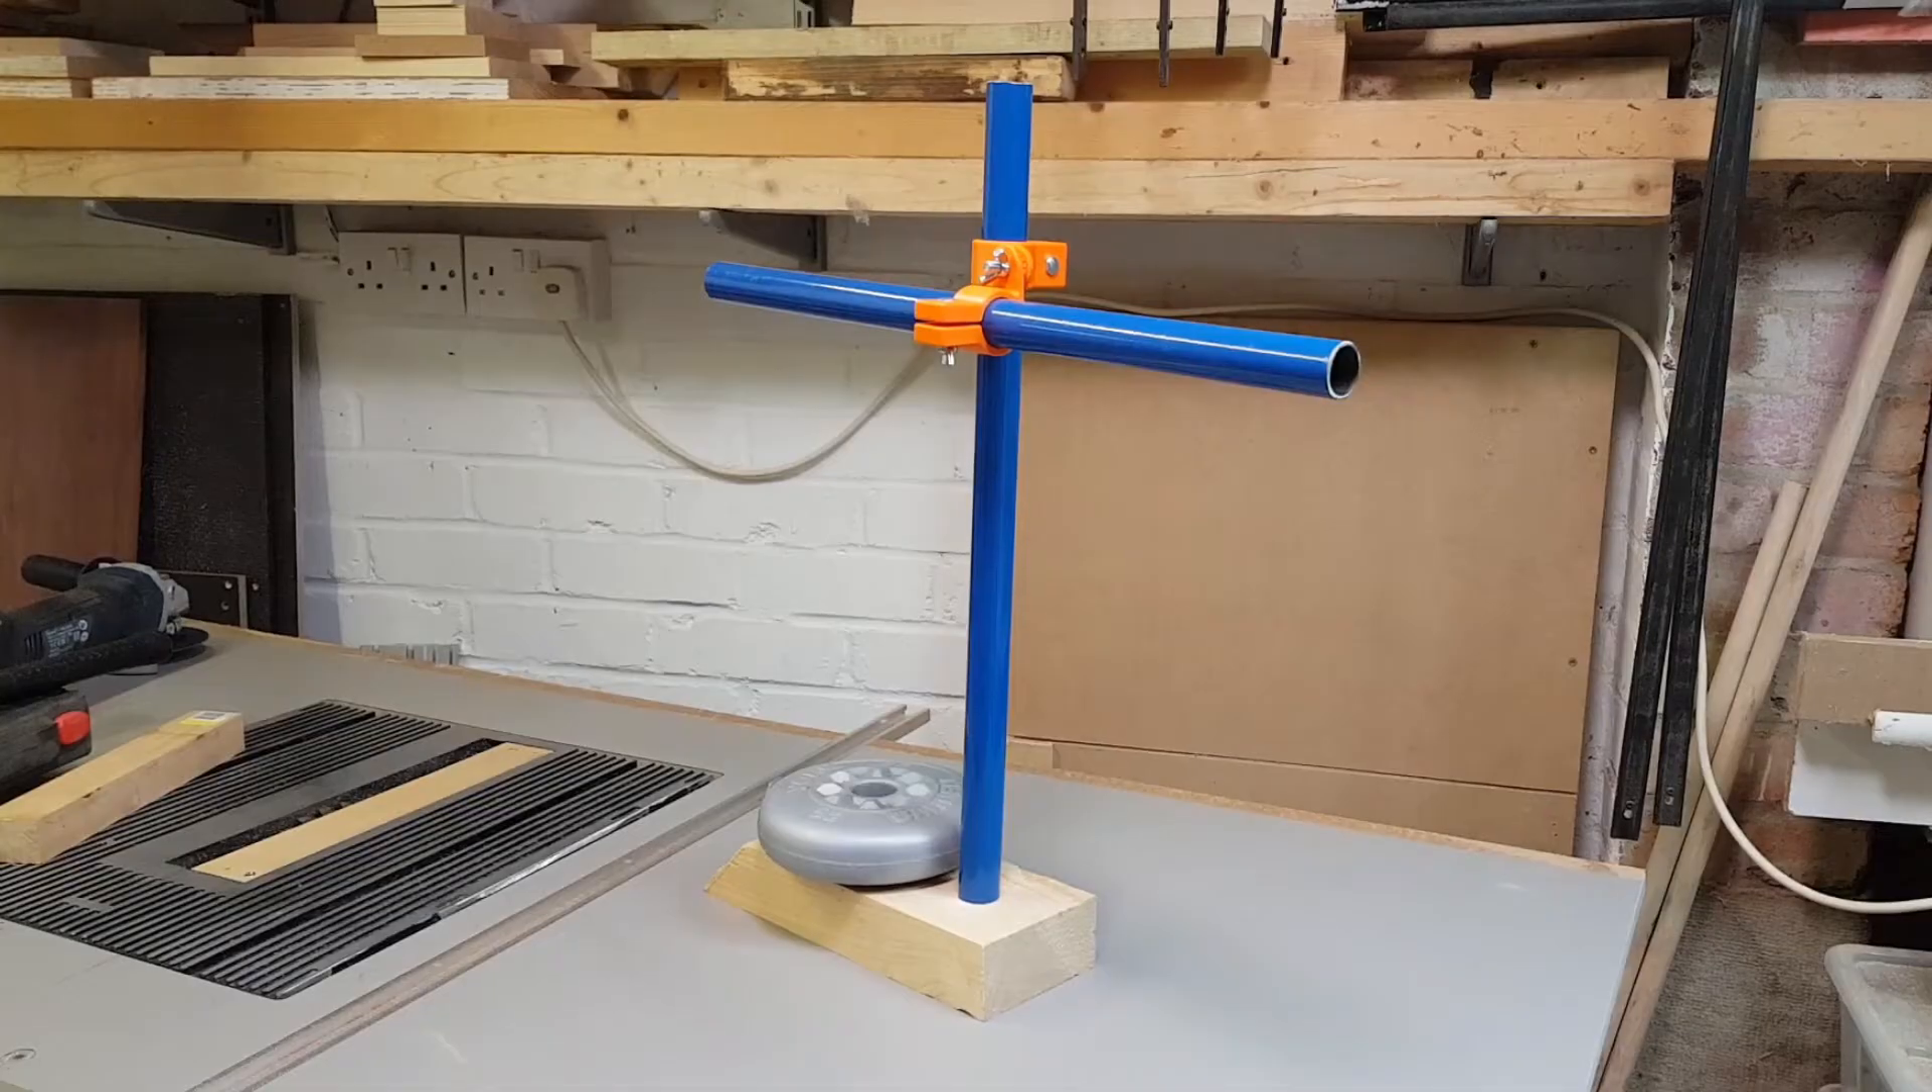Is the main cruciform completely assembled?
Yes.